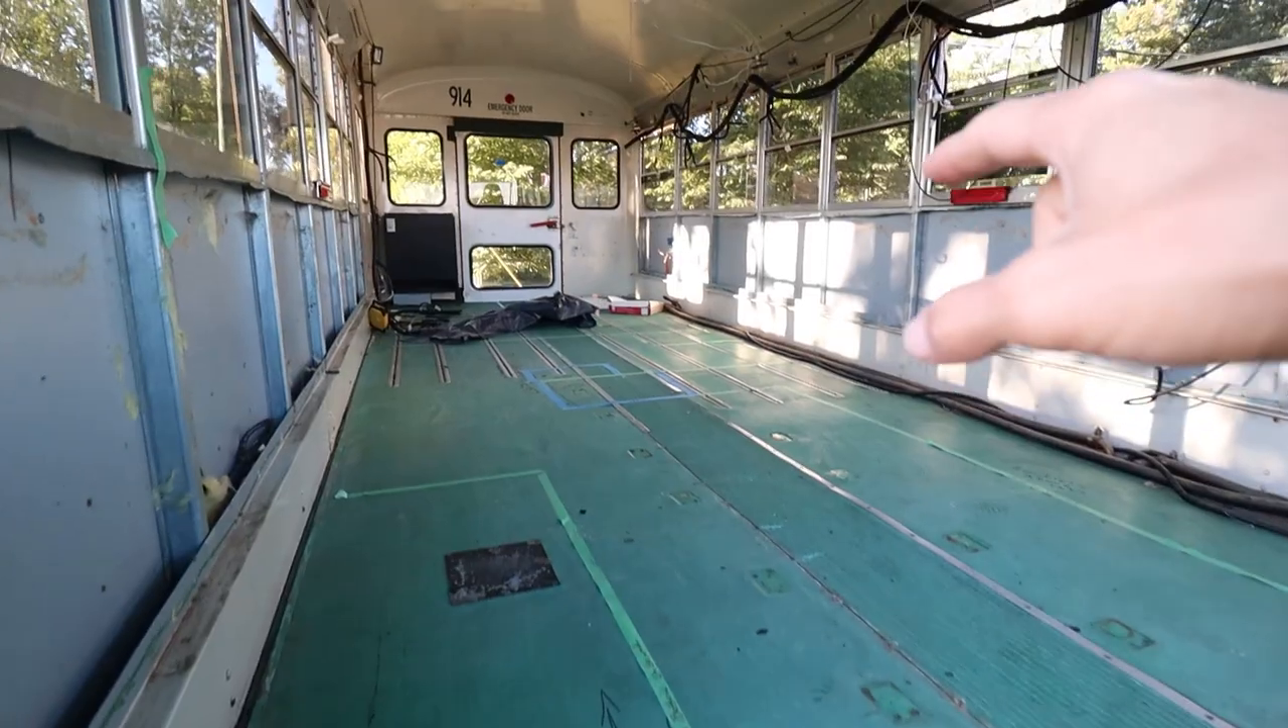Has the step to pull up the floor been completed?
No.